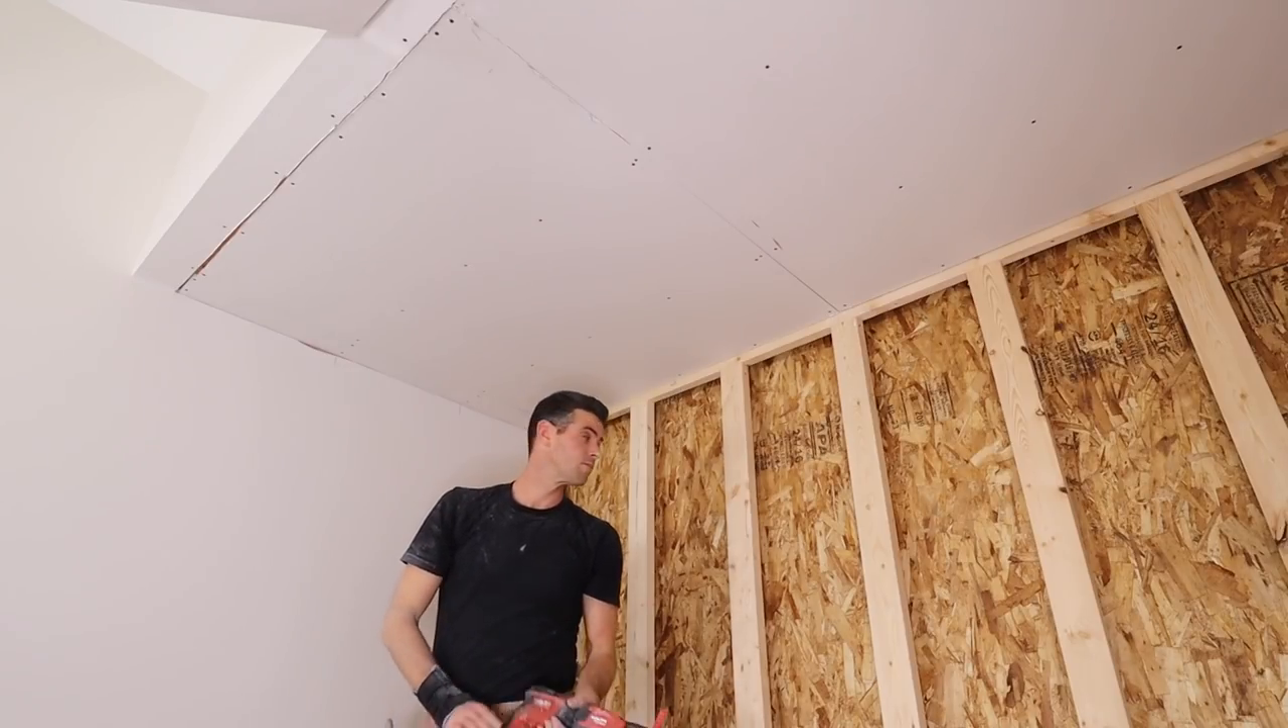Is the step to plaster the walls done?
No.